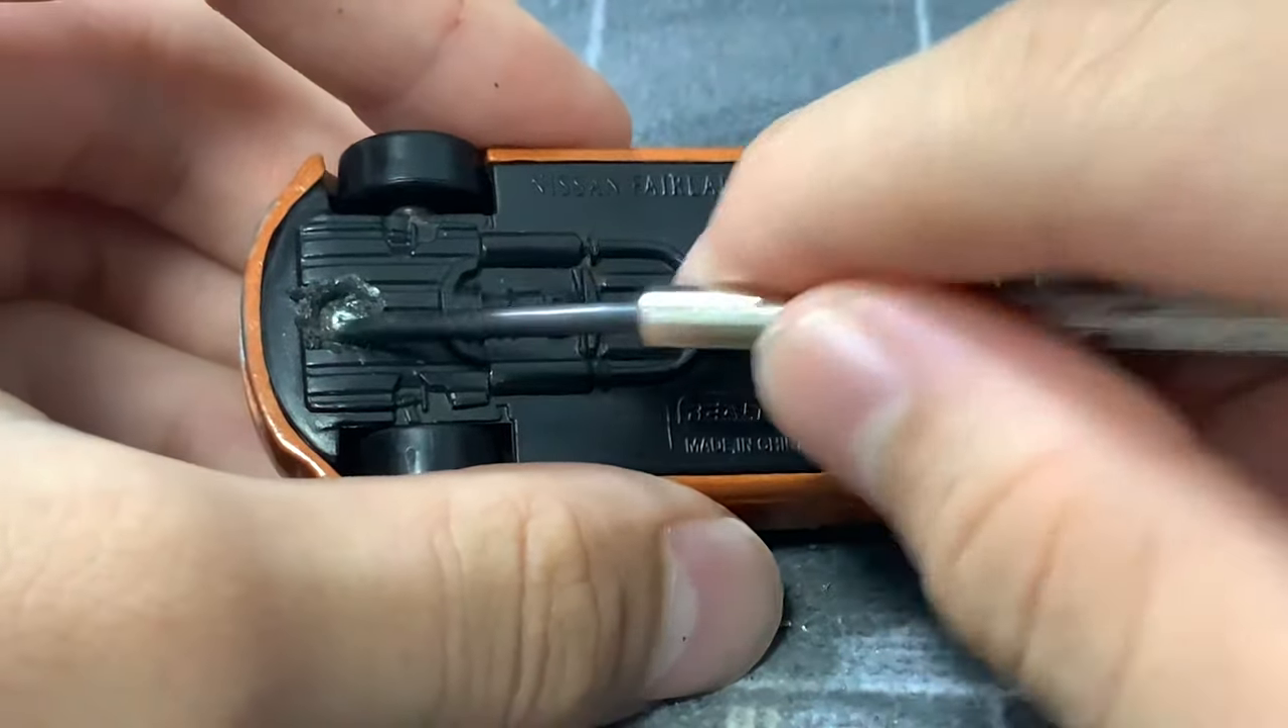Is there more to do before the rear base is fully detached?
Yes.